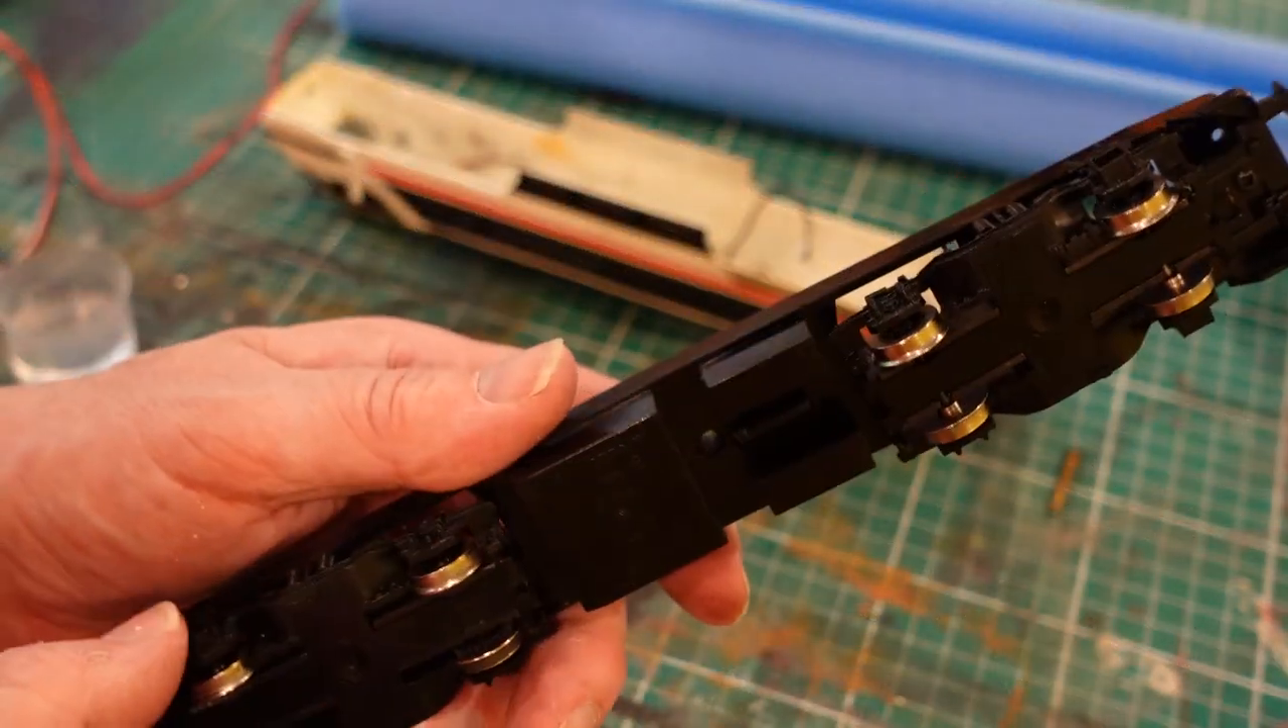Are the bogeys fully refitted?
Yes.